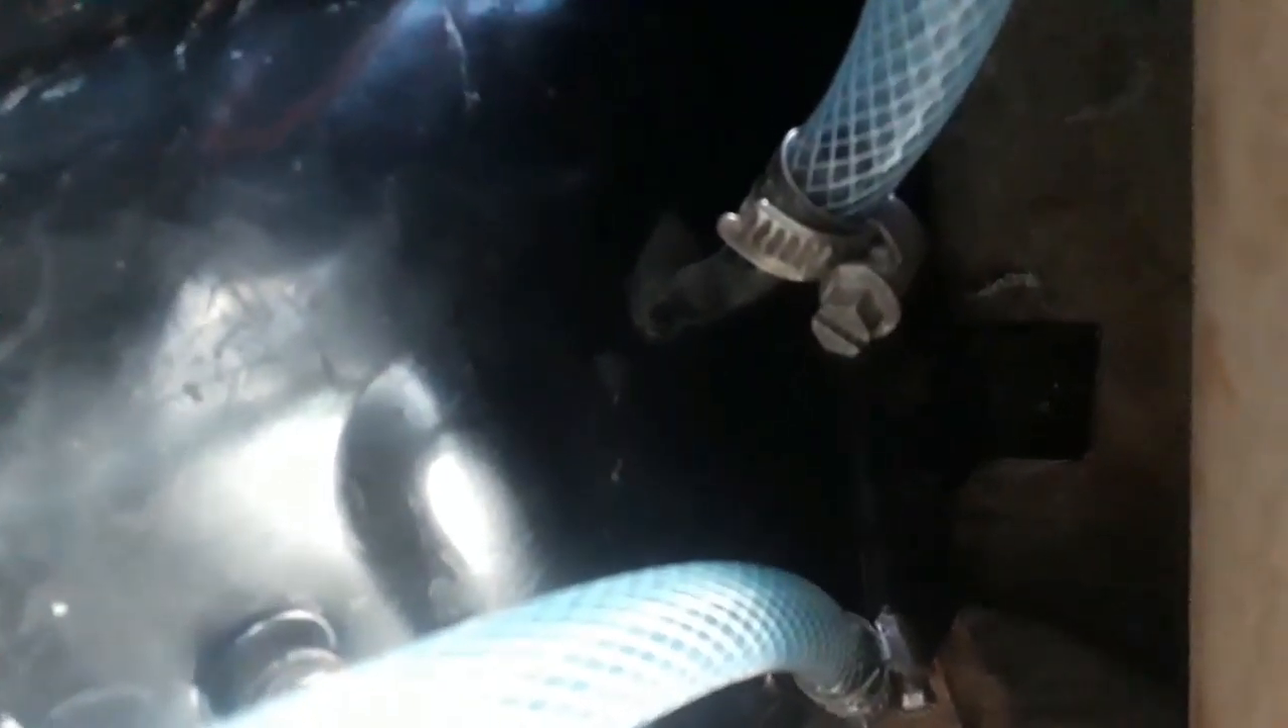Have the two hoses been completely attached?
Yes.